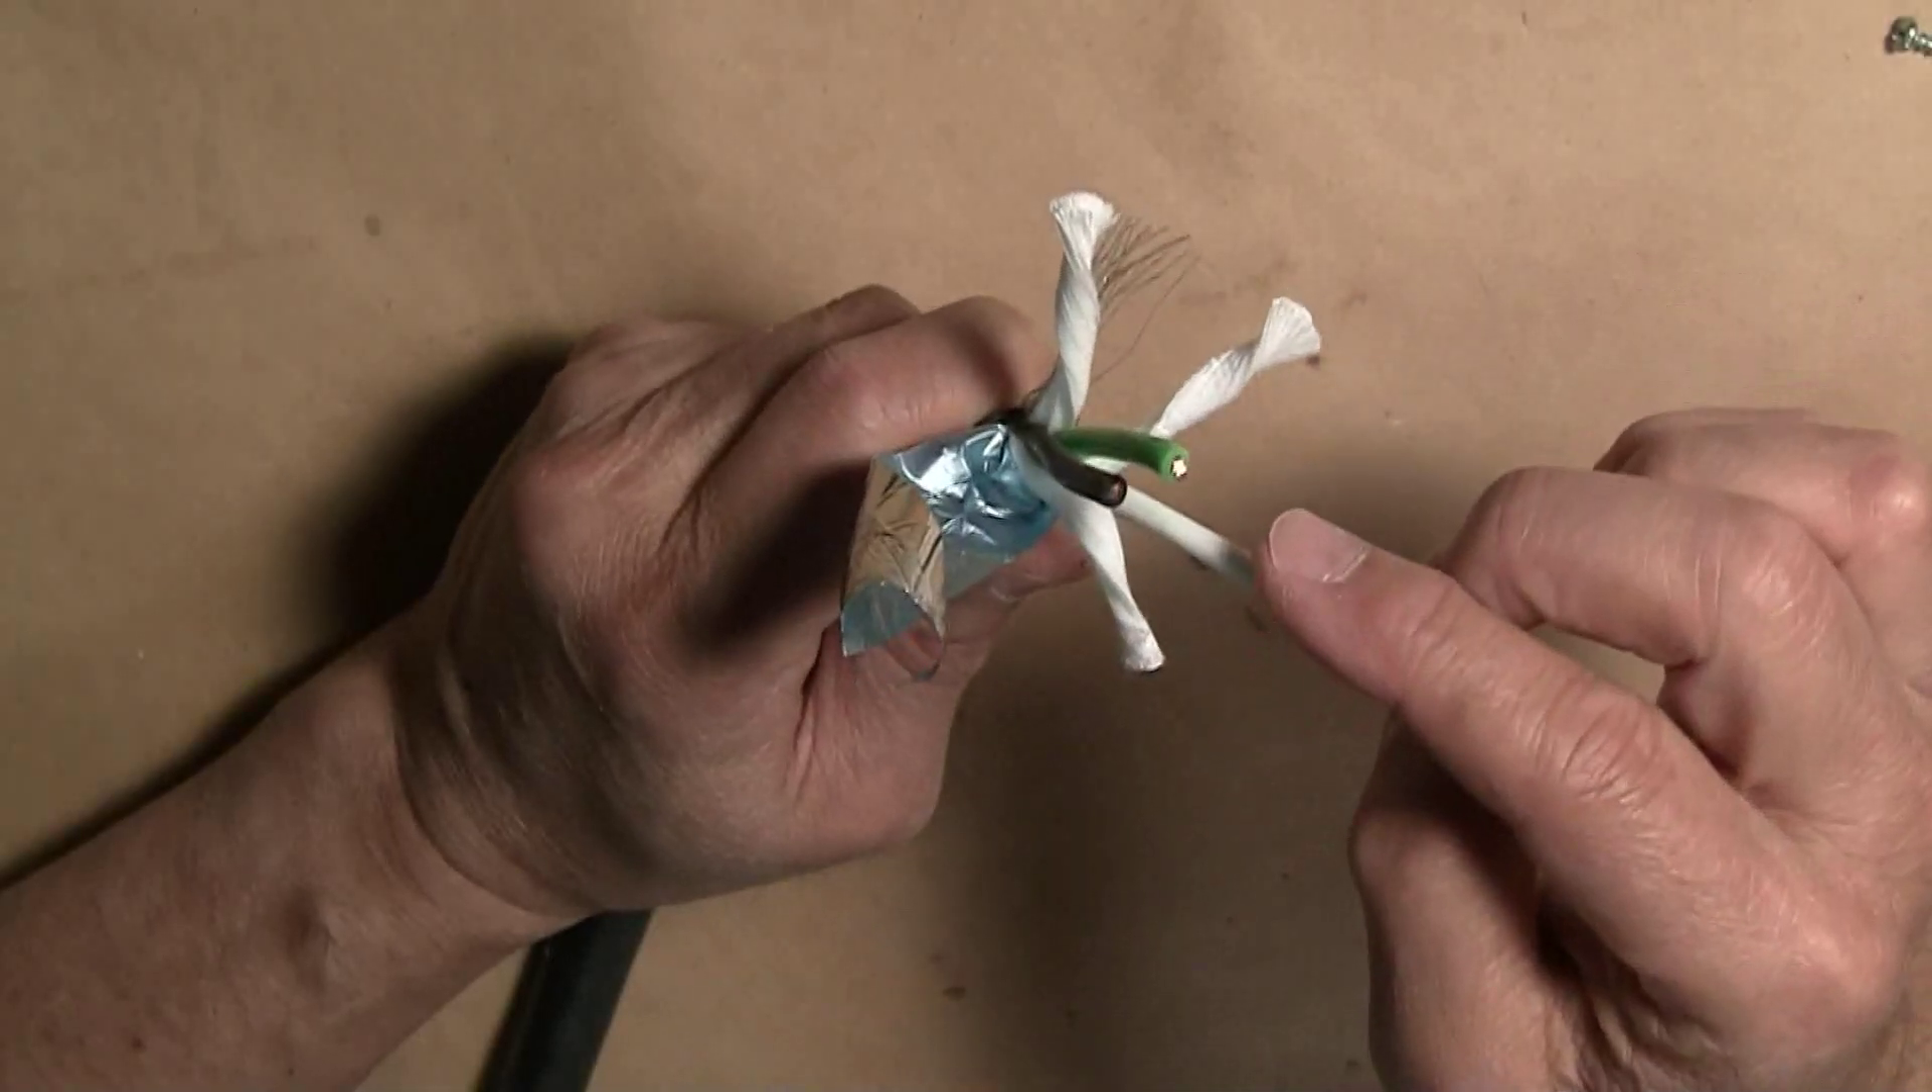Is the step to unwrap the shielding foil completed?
Yes.